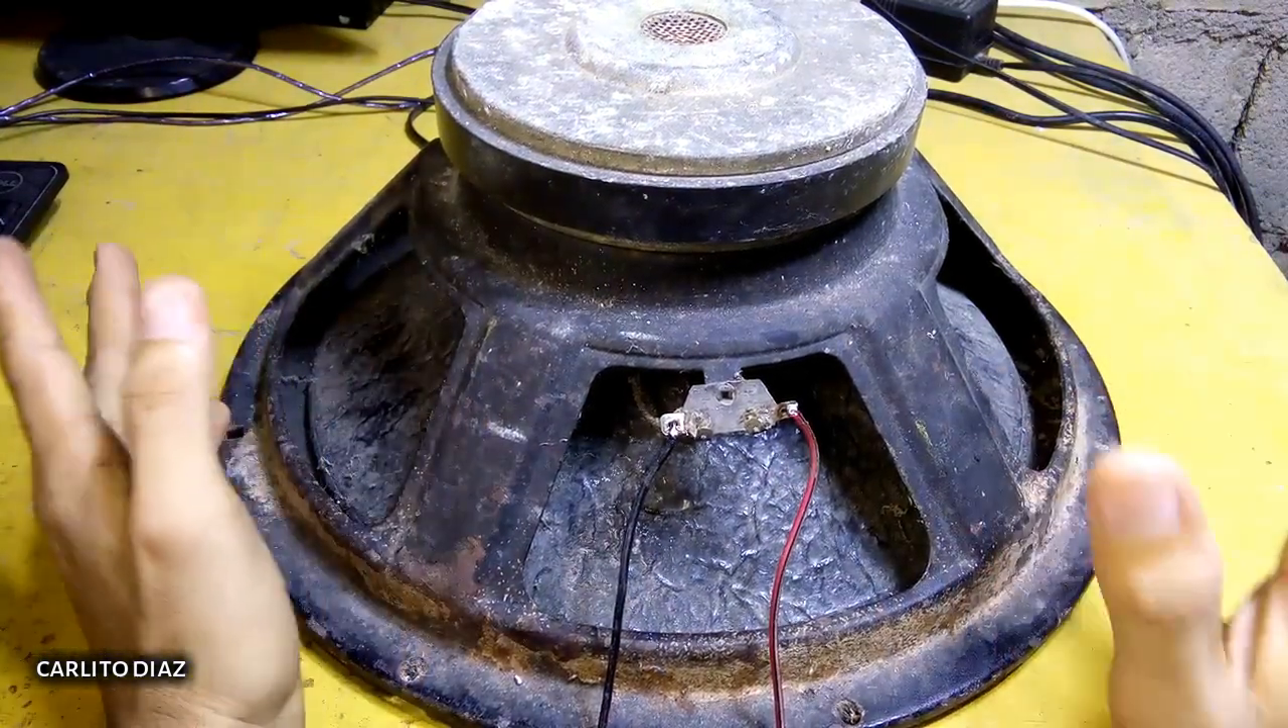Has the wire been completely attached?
Yes.